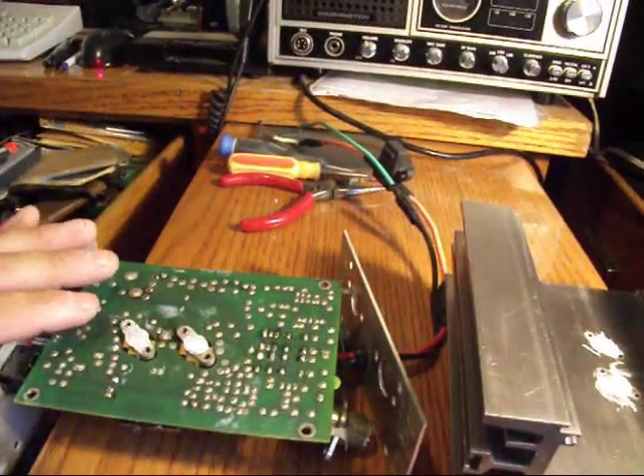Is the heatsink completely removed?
Yes.